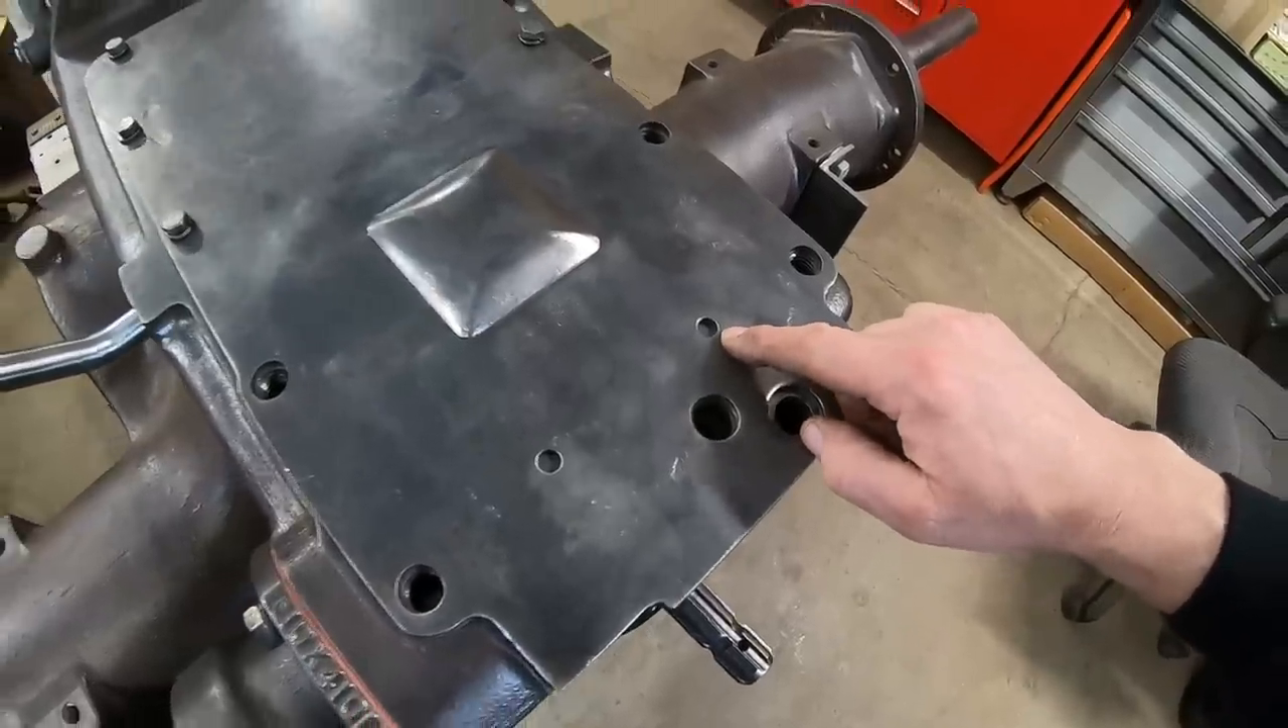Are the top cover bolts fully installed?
No.